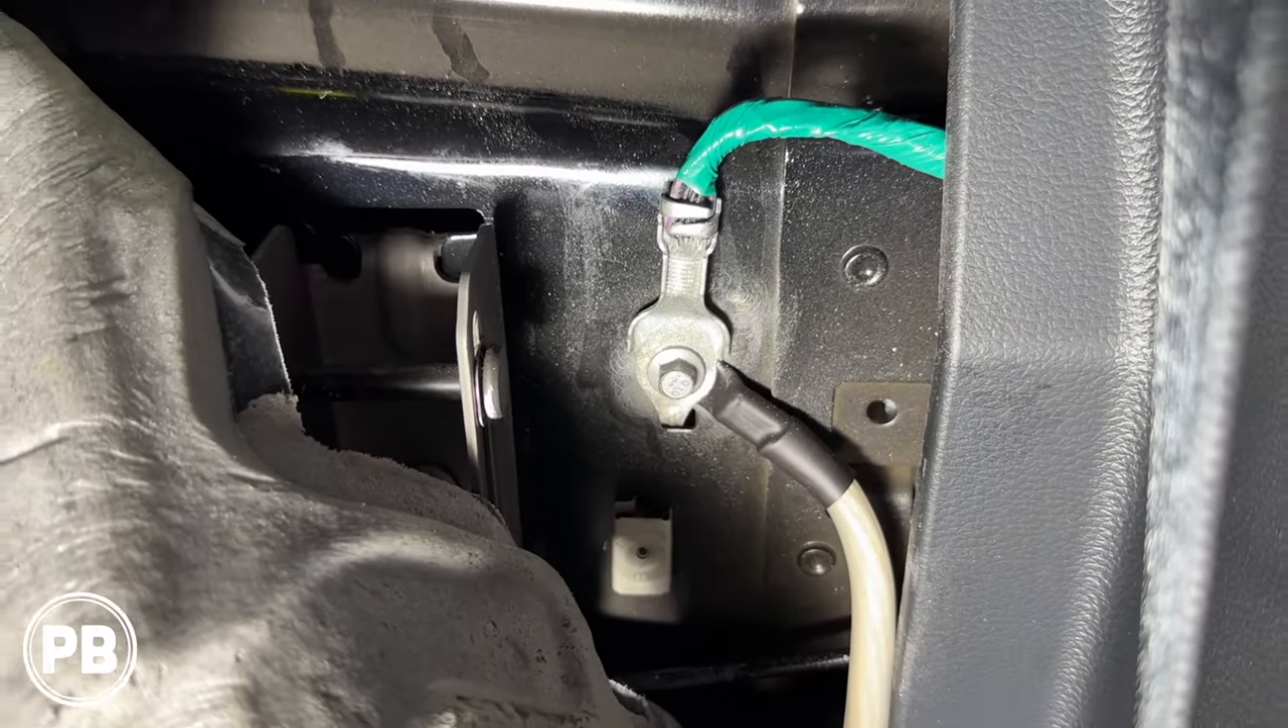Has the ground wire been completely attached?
Yes.